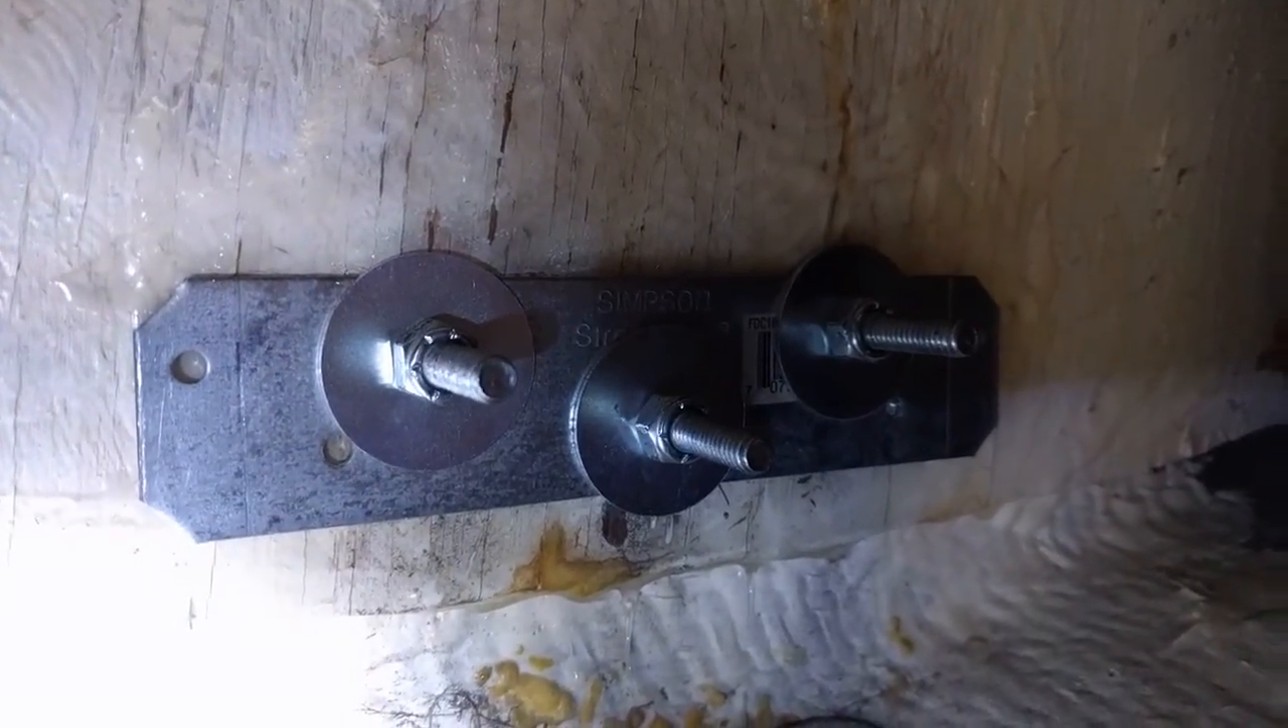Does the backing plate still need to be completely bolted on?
No.